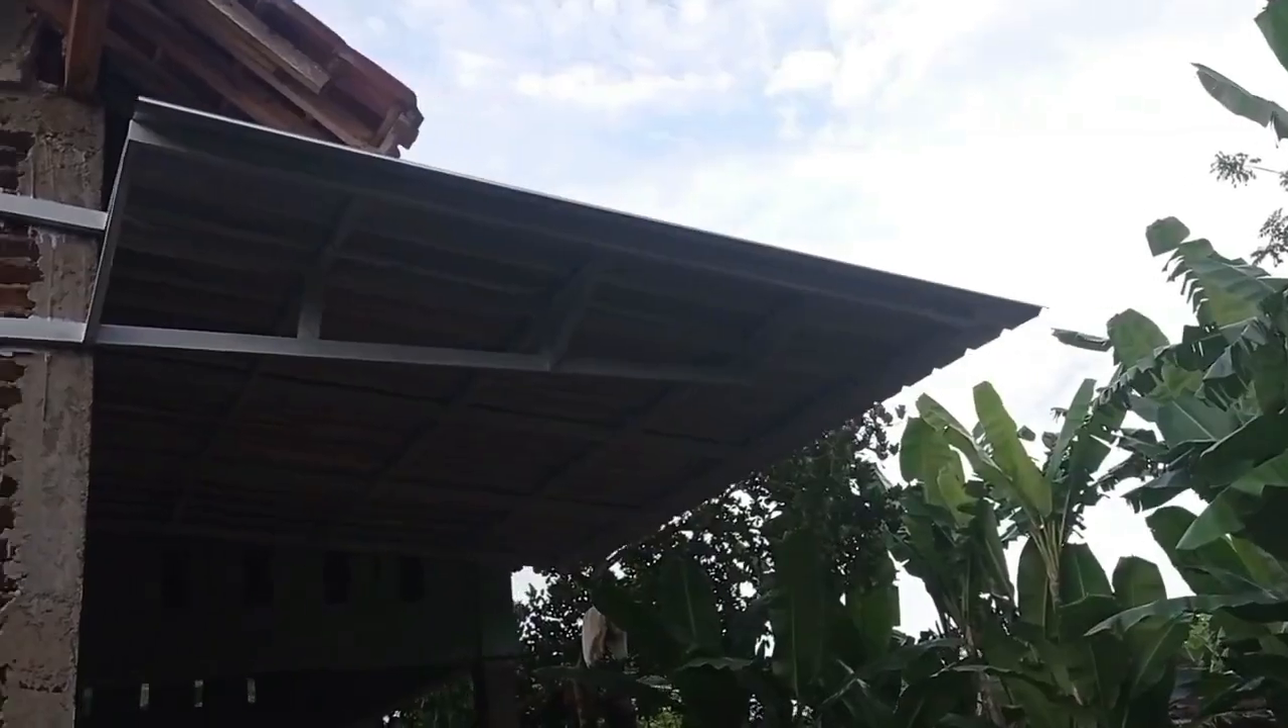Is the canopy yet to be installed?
No.